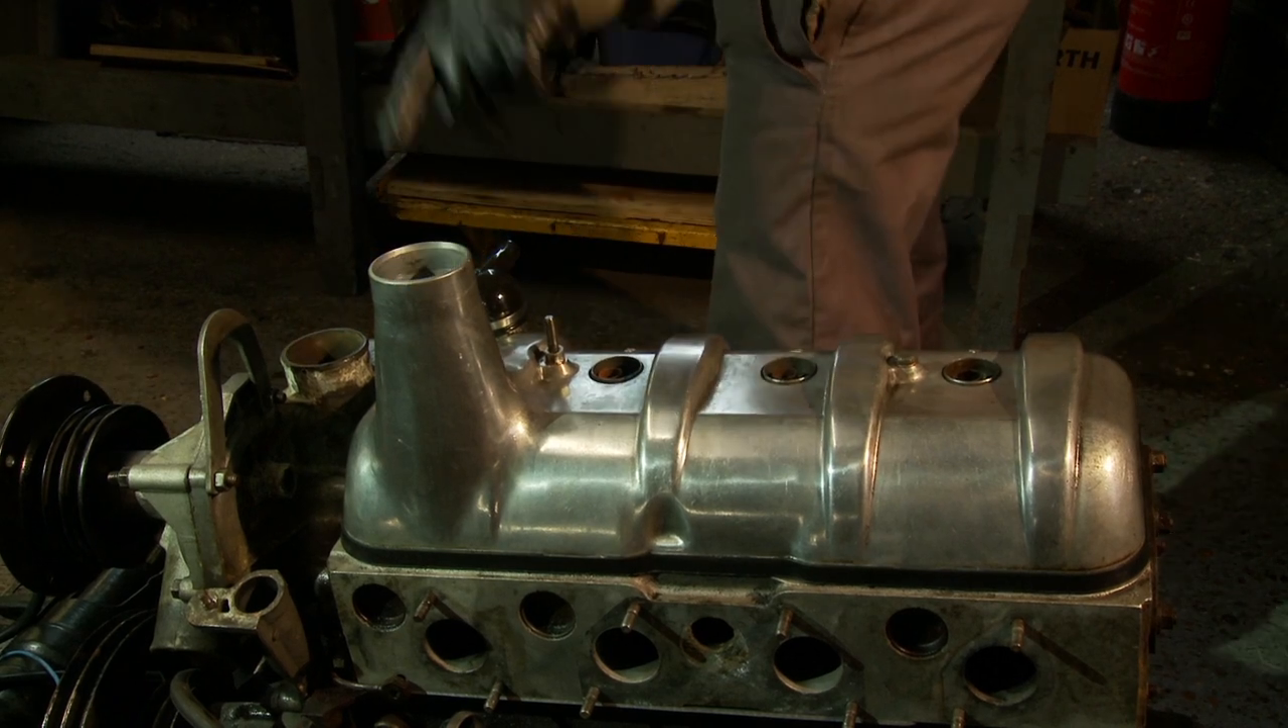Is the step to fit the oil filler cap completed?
No.